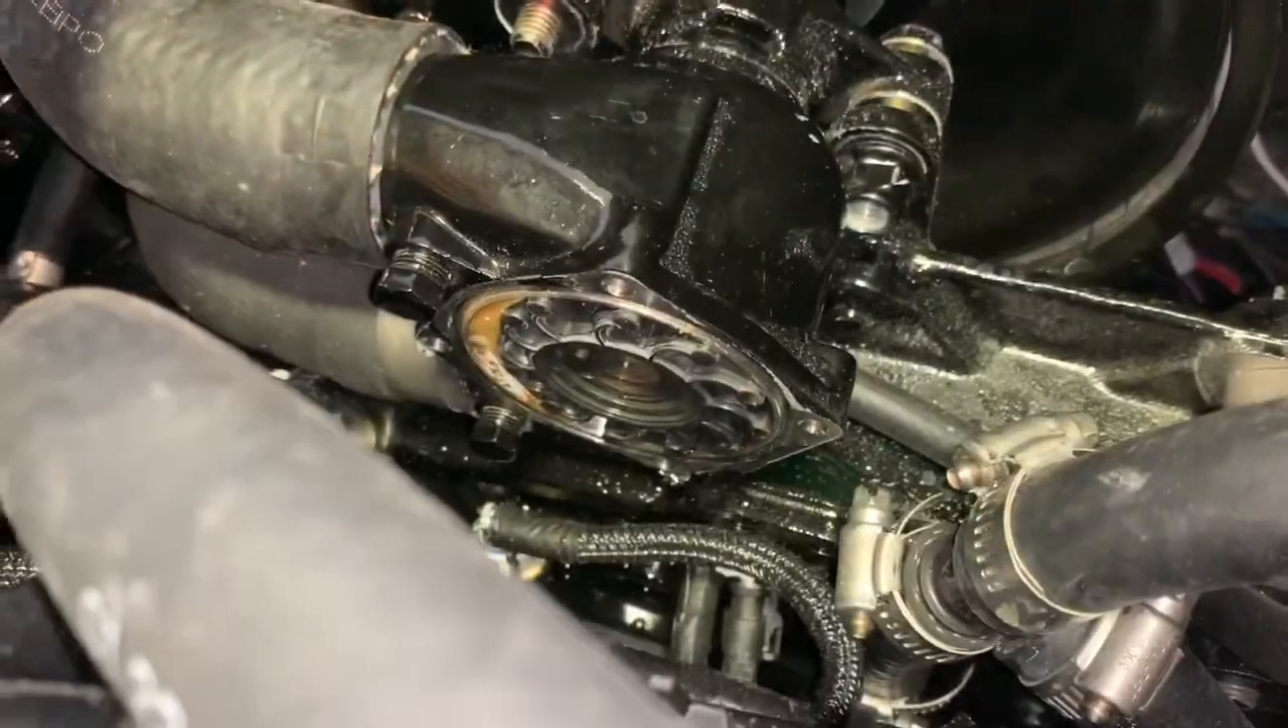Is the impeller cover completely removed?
Yes.